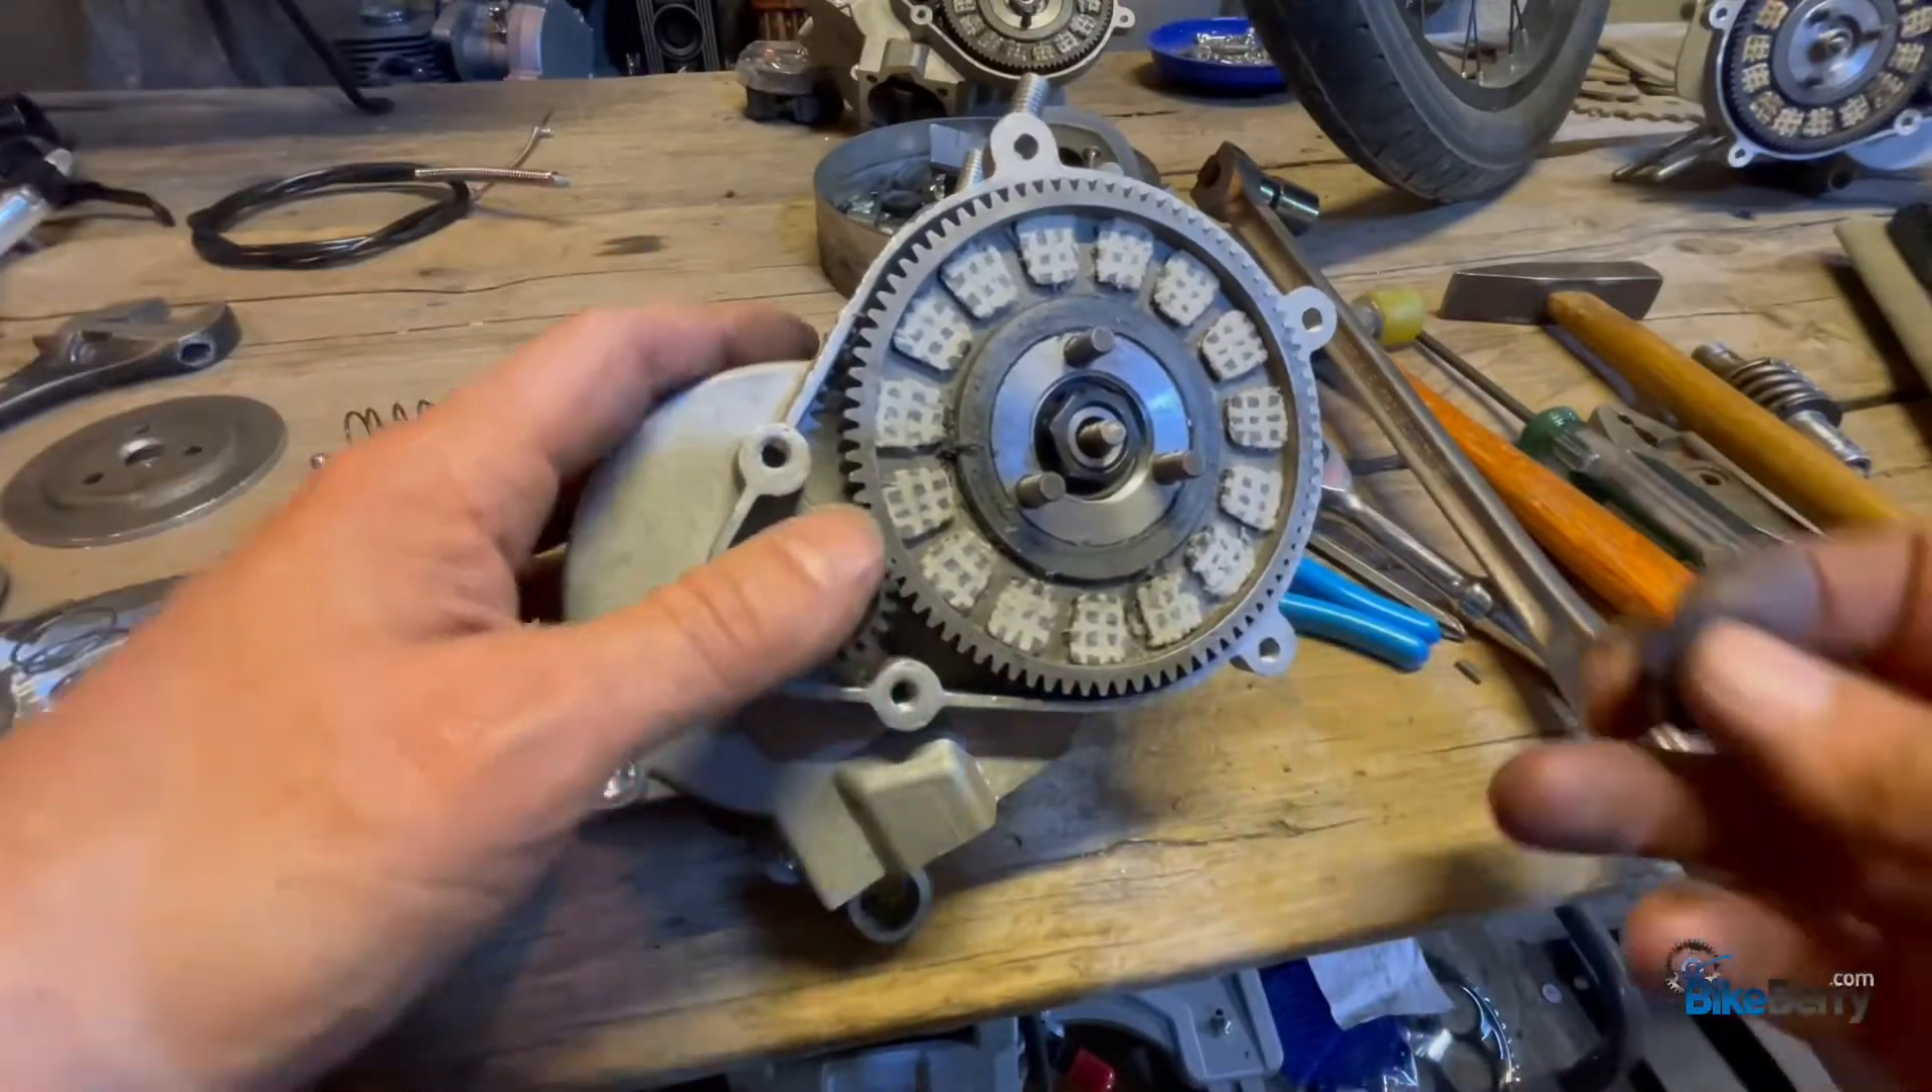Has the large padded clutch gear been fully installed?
Yes.